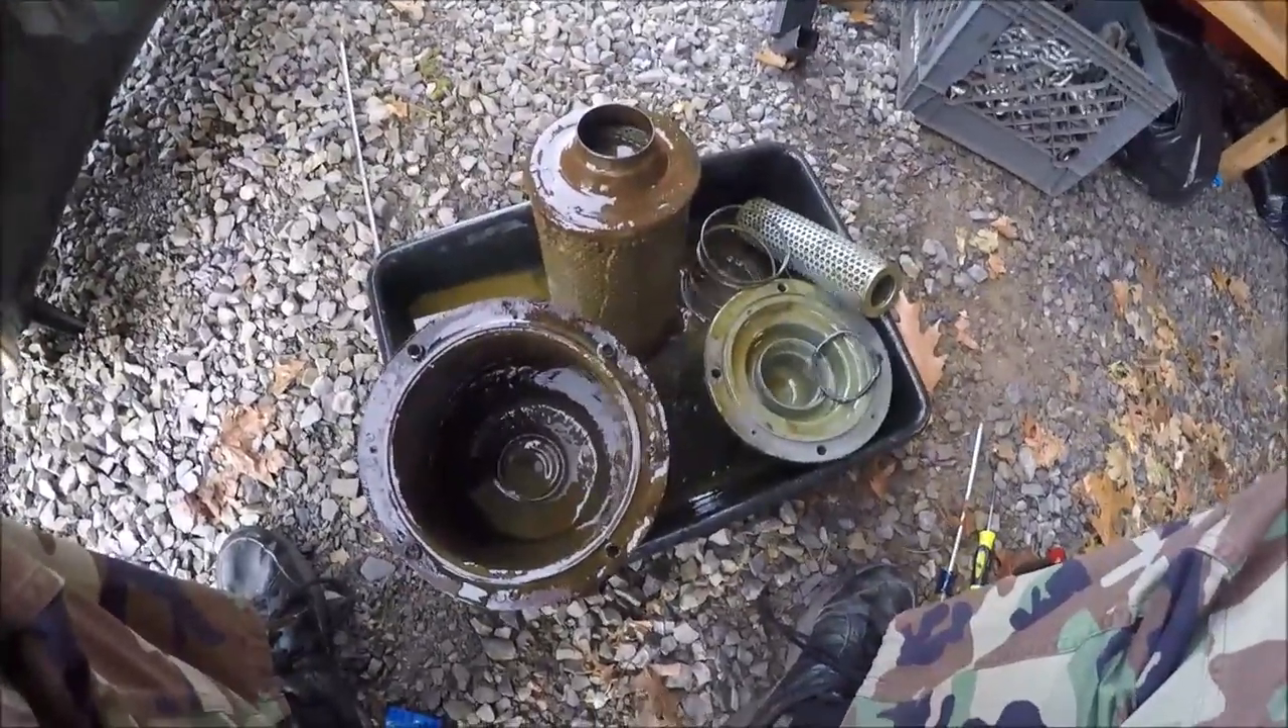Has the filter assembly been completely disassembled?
Yes.